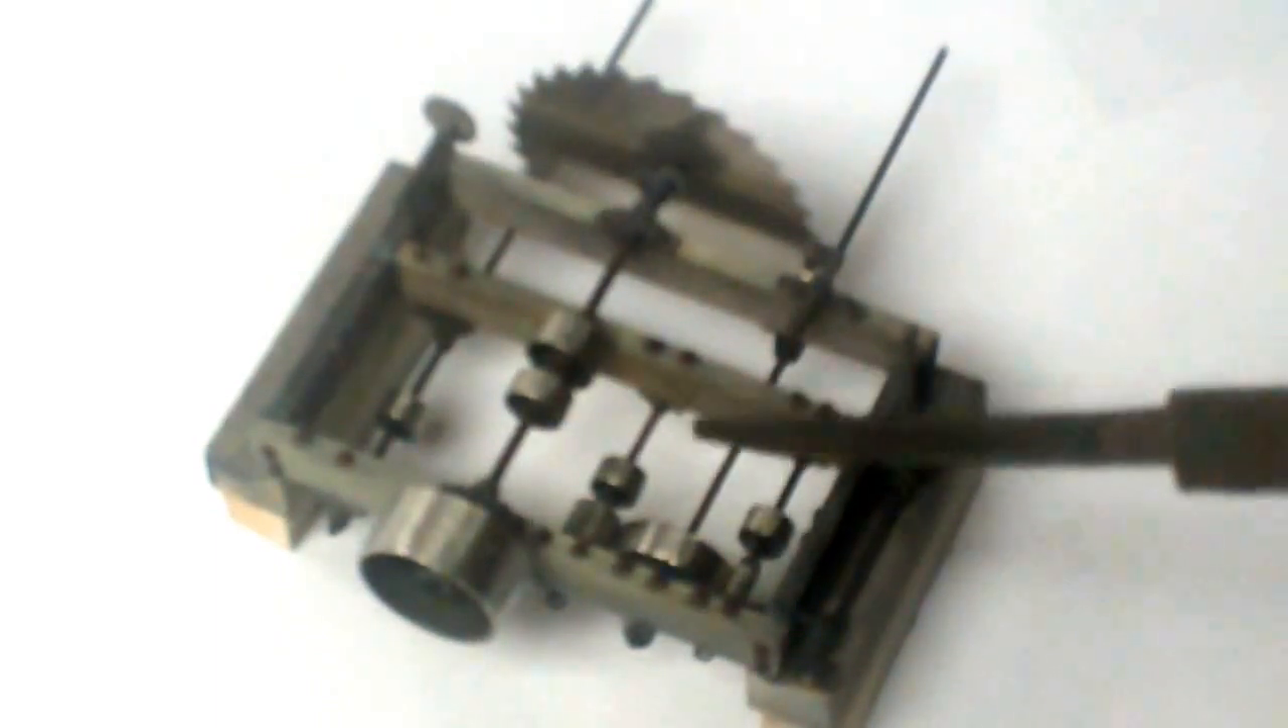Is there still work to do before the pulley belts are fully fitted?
Yes.